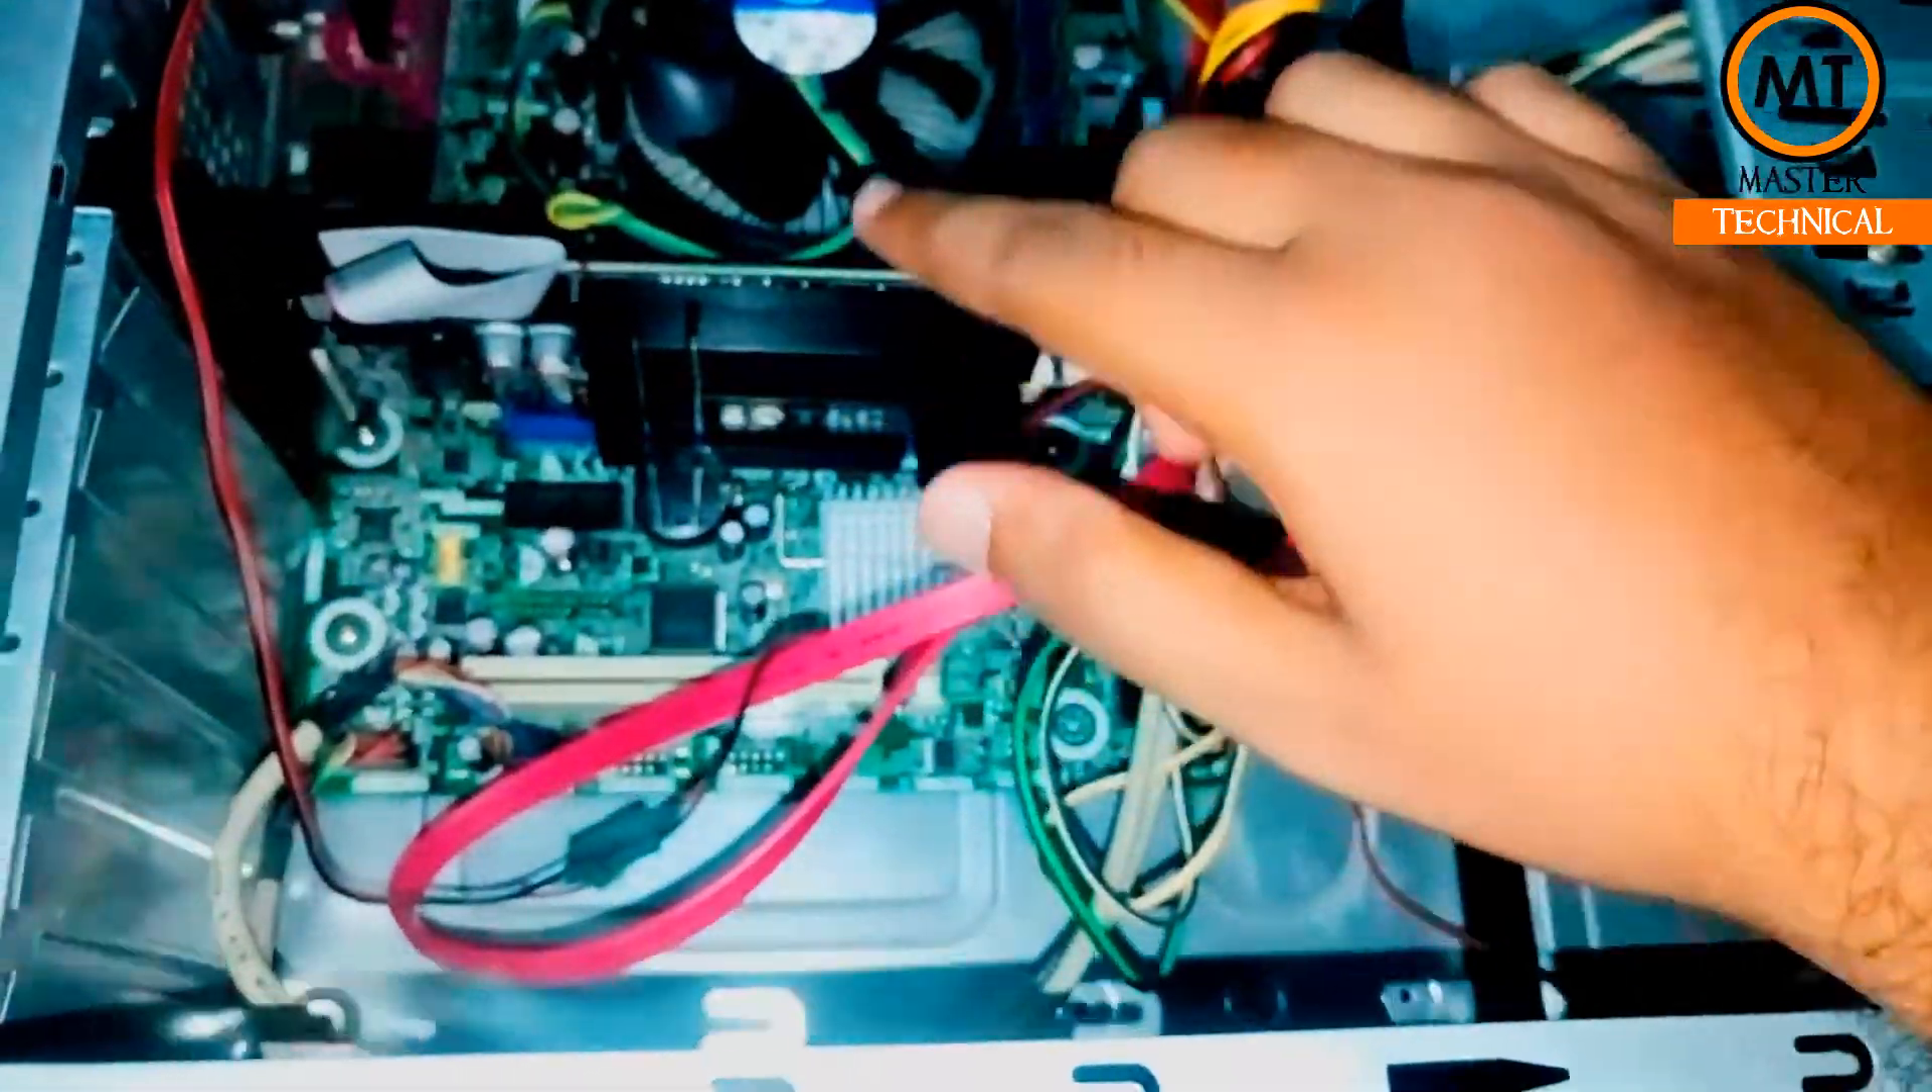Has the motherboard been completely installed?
Yes.